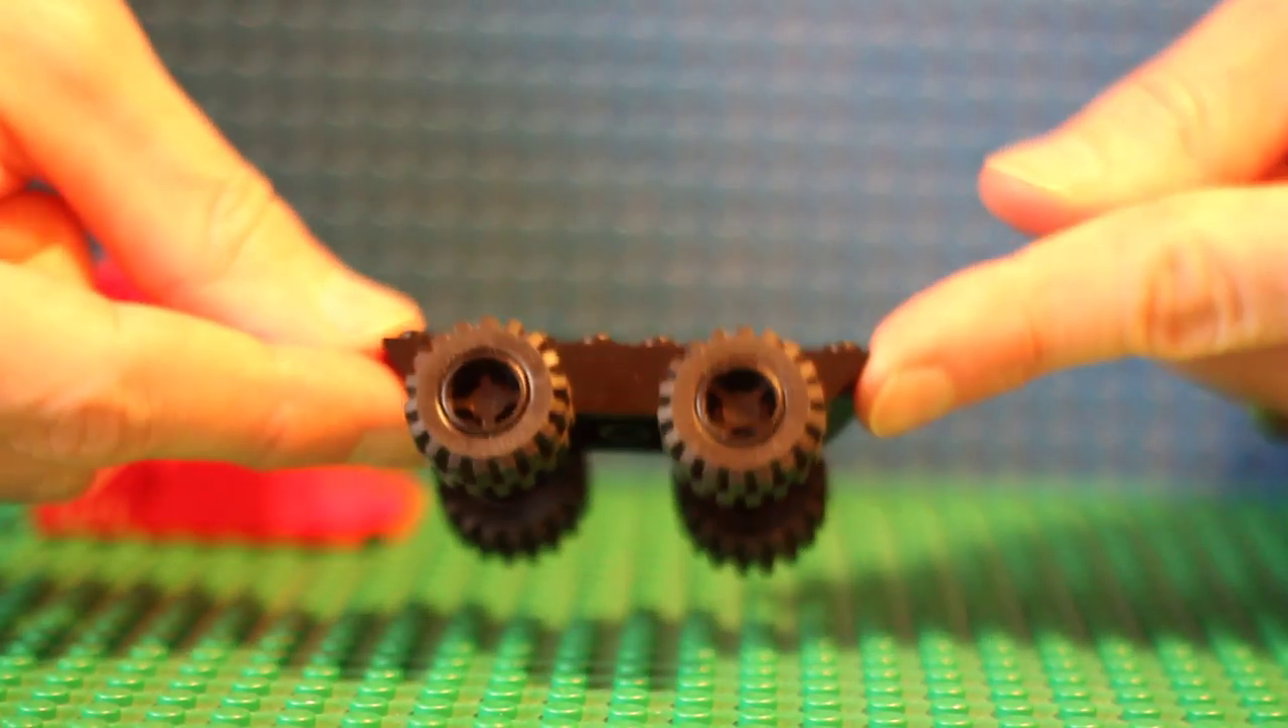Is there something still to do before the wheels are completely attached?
No.